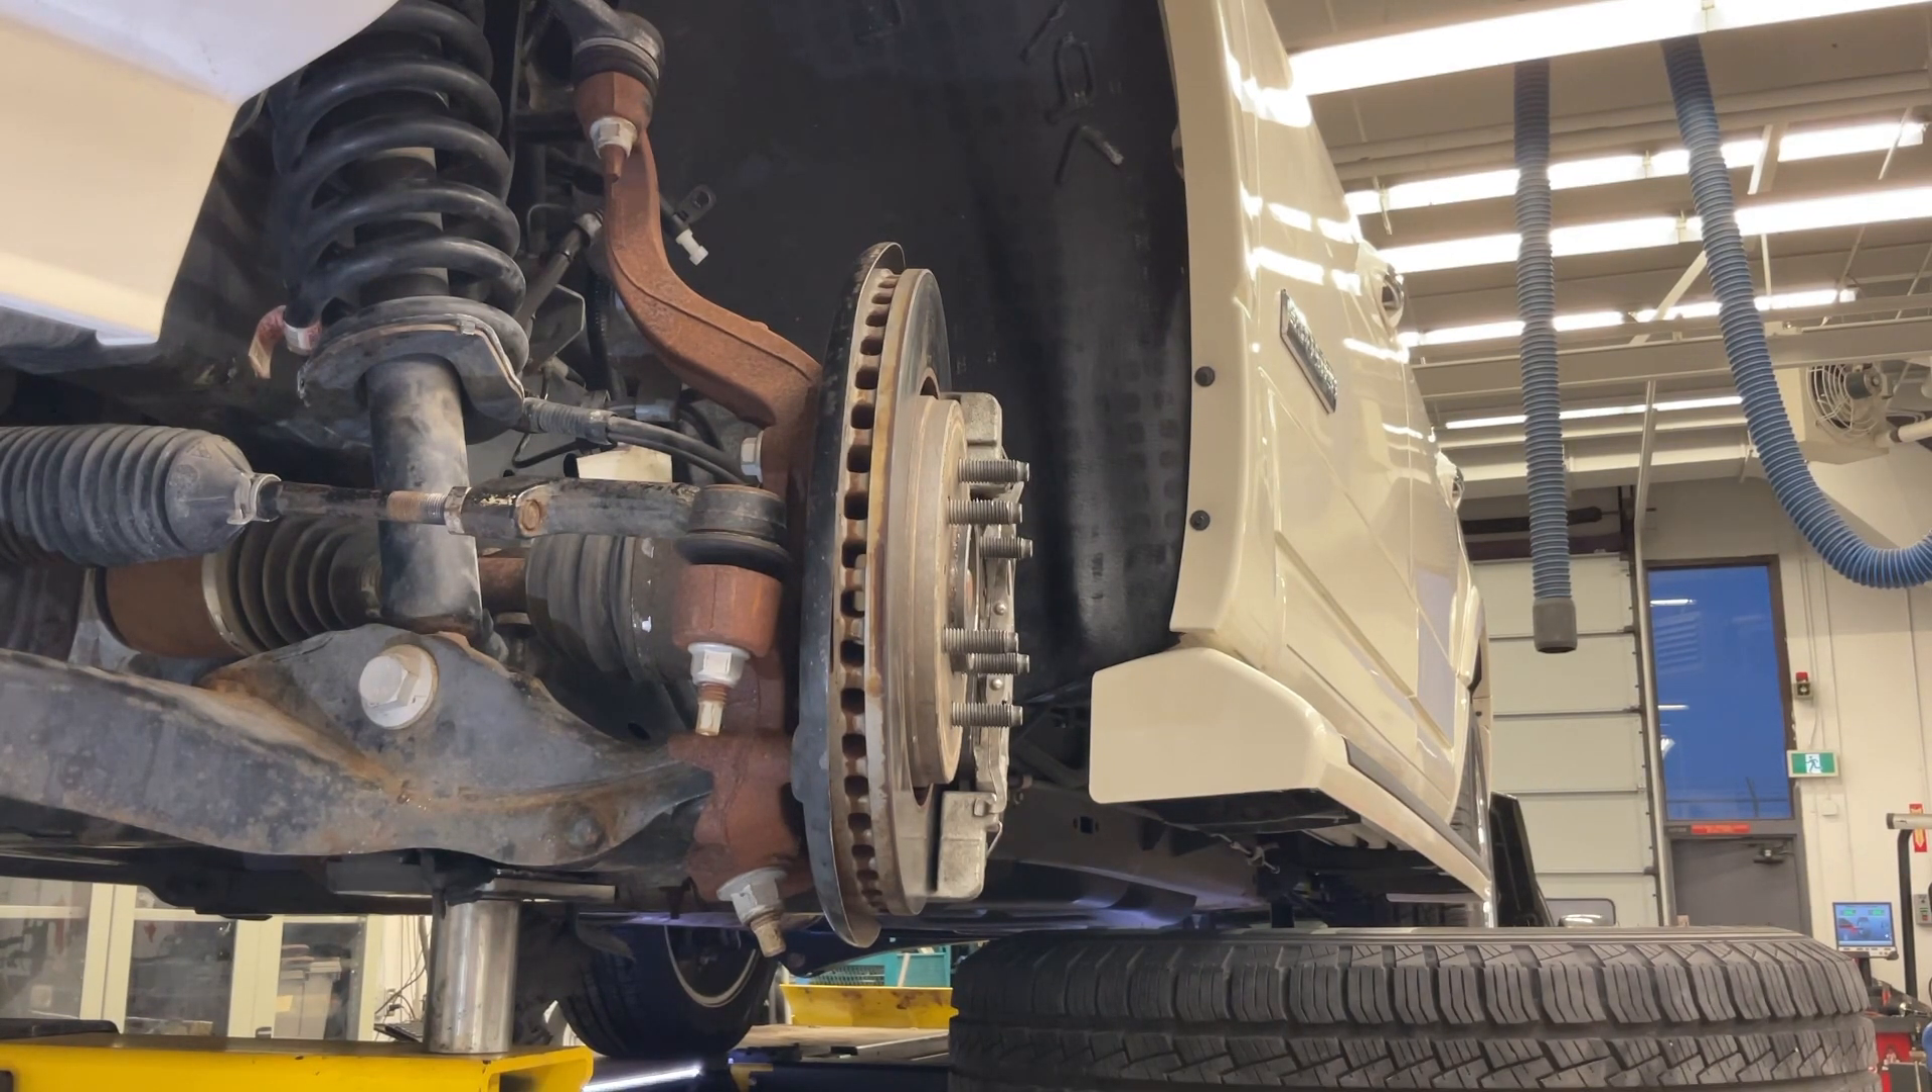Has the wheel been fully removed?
Yes.